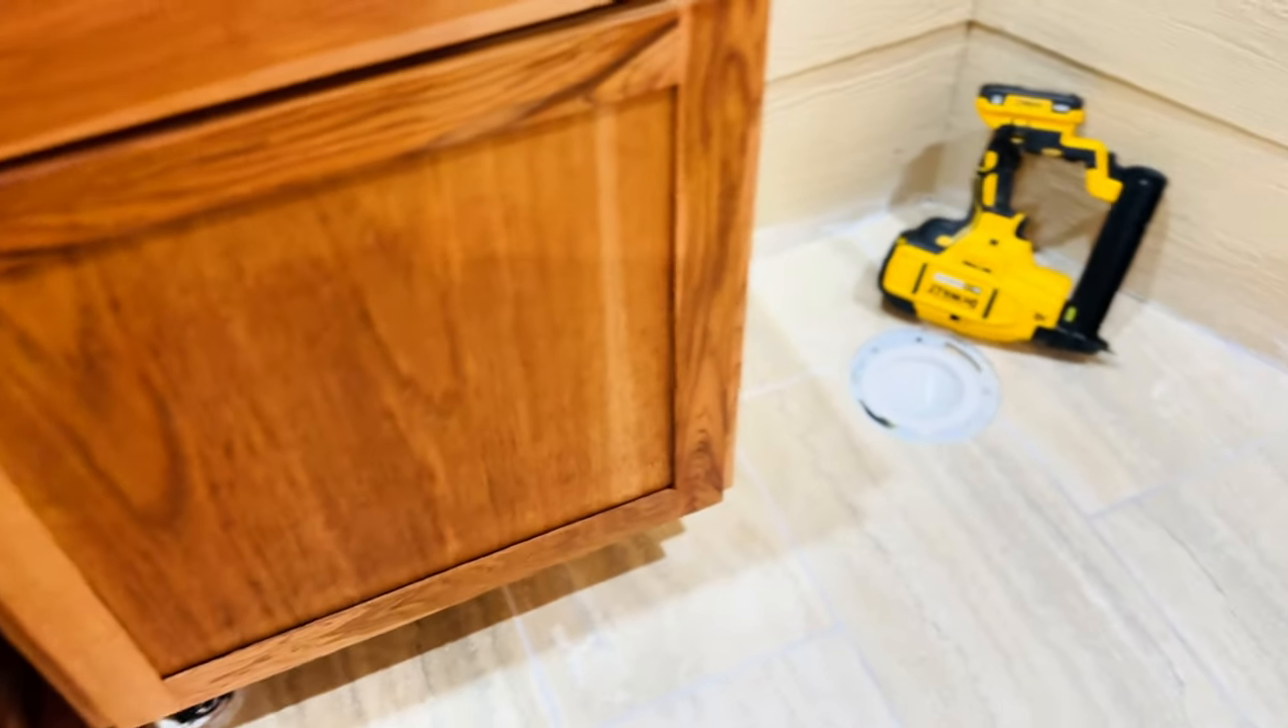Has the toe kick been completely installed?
No.